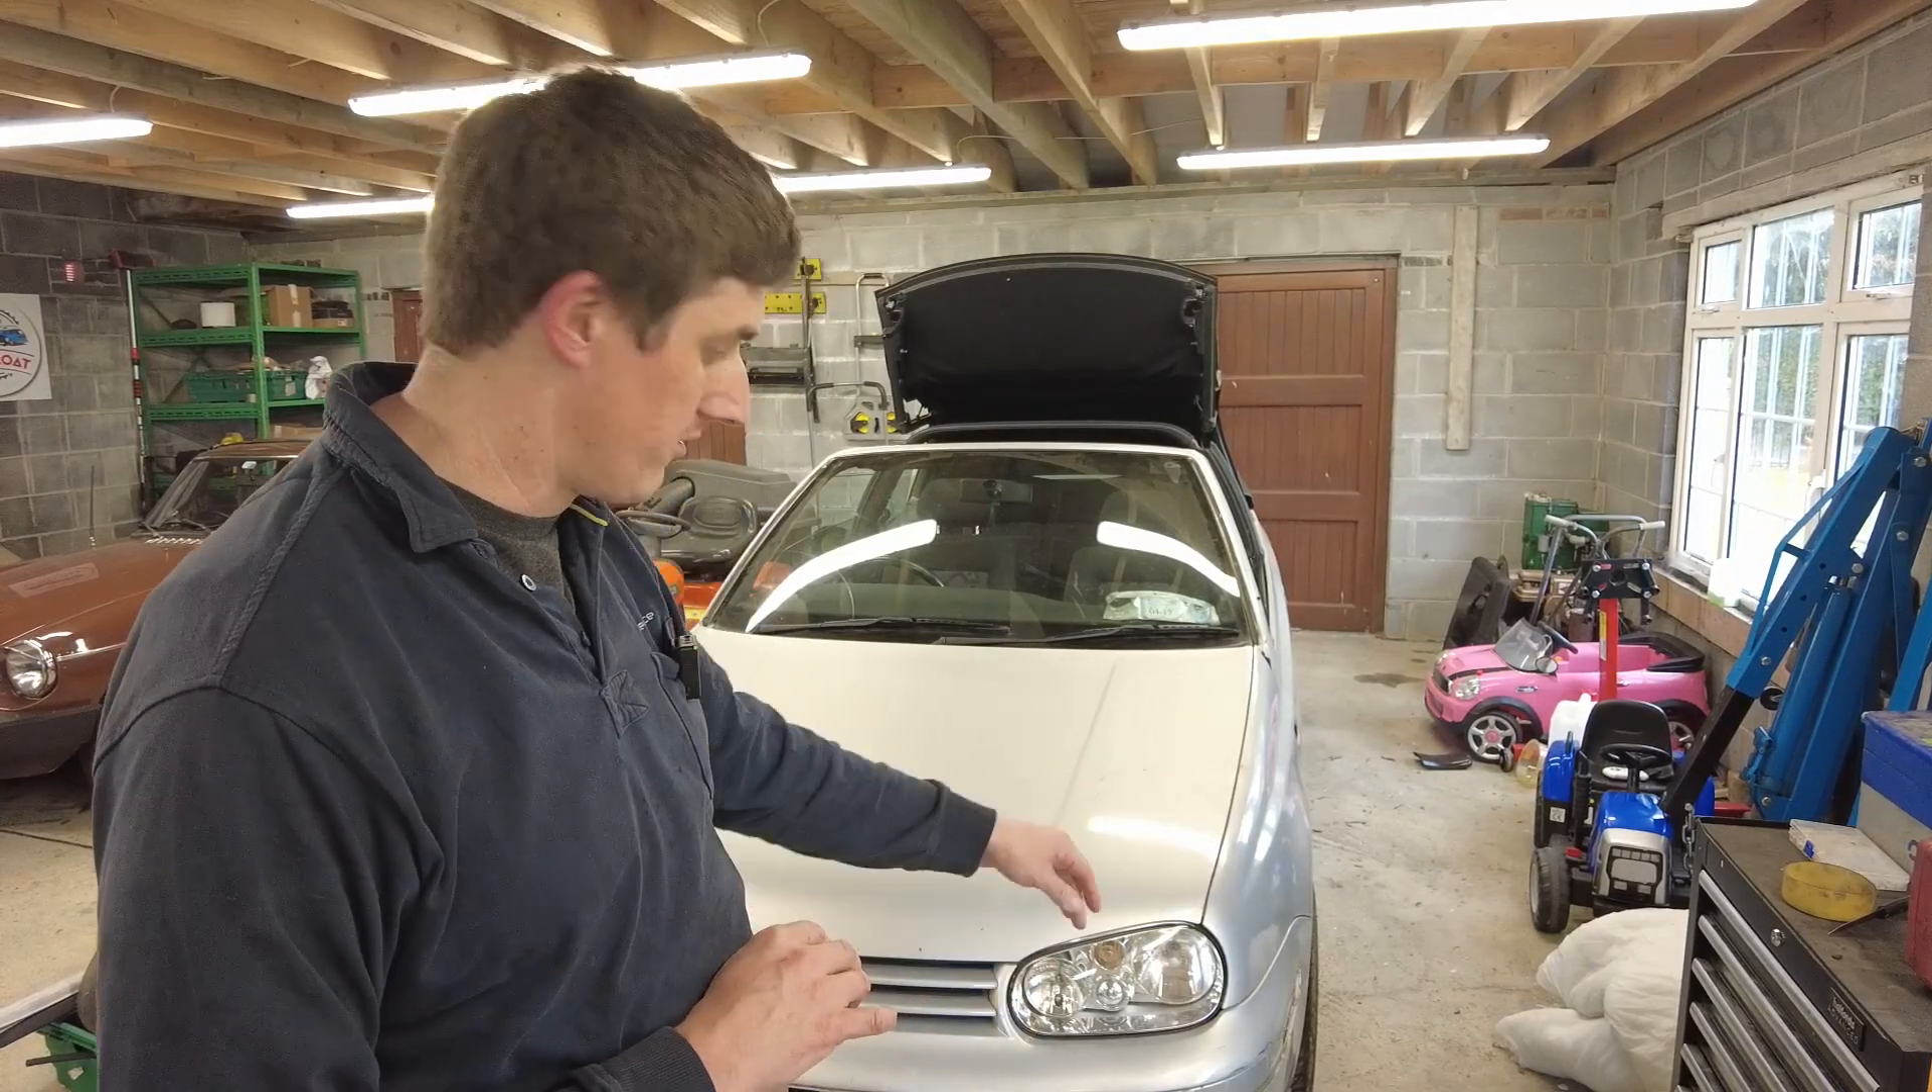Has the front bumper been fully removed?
No.